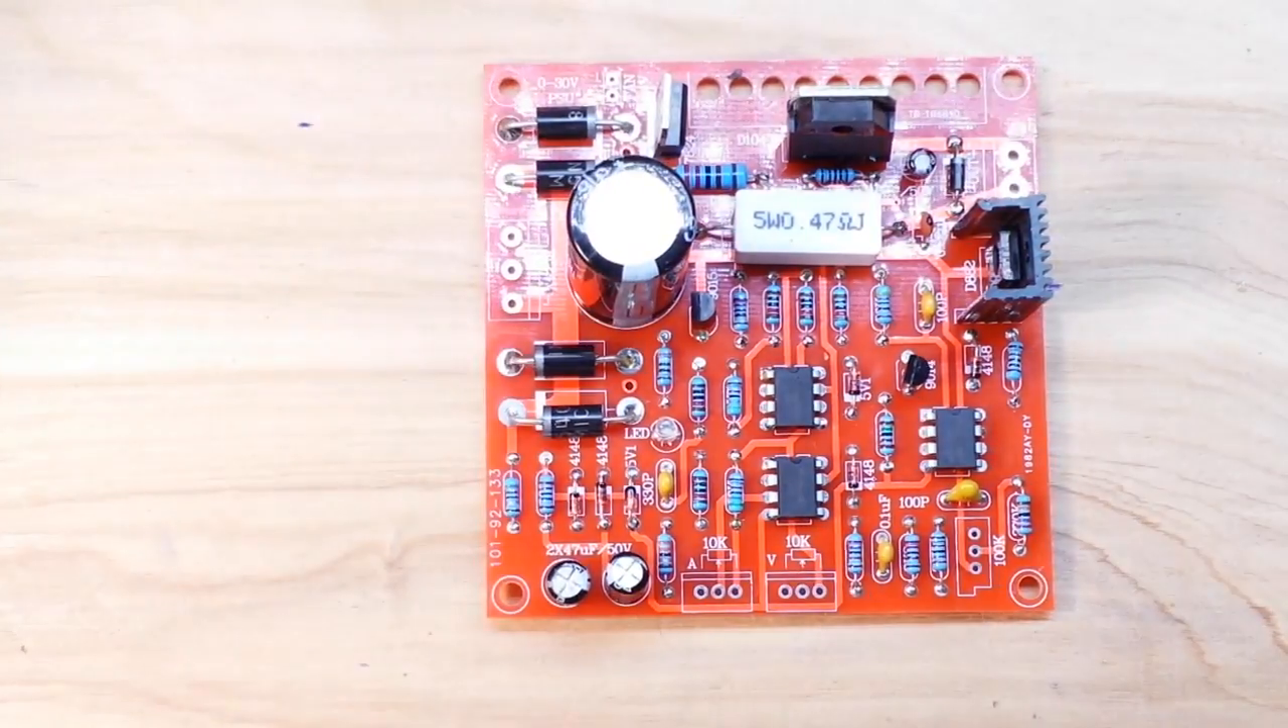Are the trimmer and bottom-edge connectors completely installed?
No.